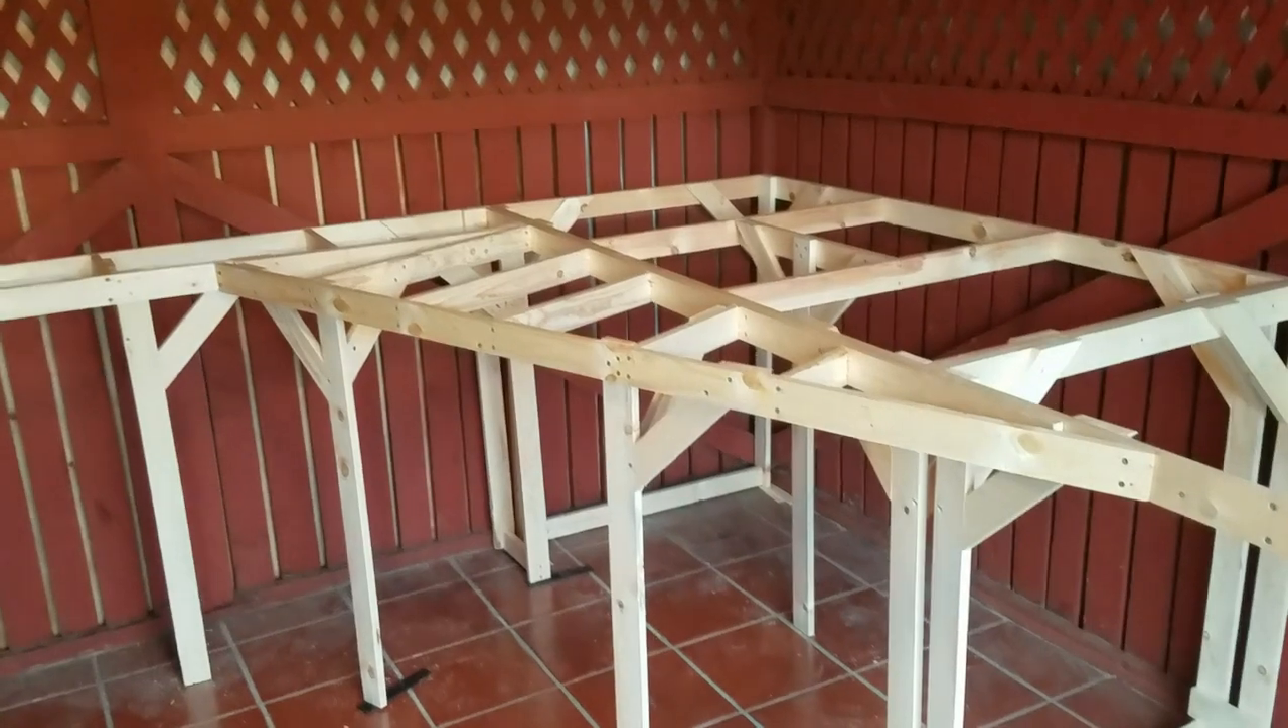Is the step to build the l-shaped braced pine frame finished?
Yes.